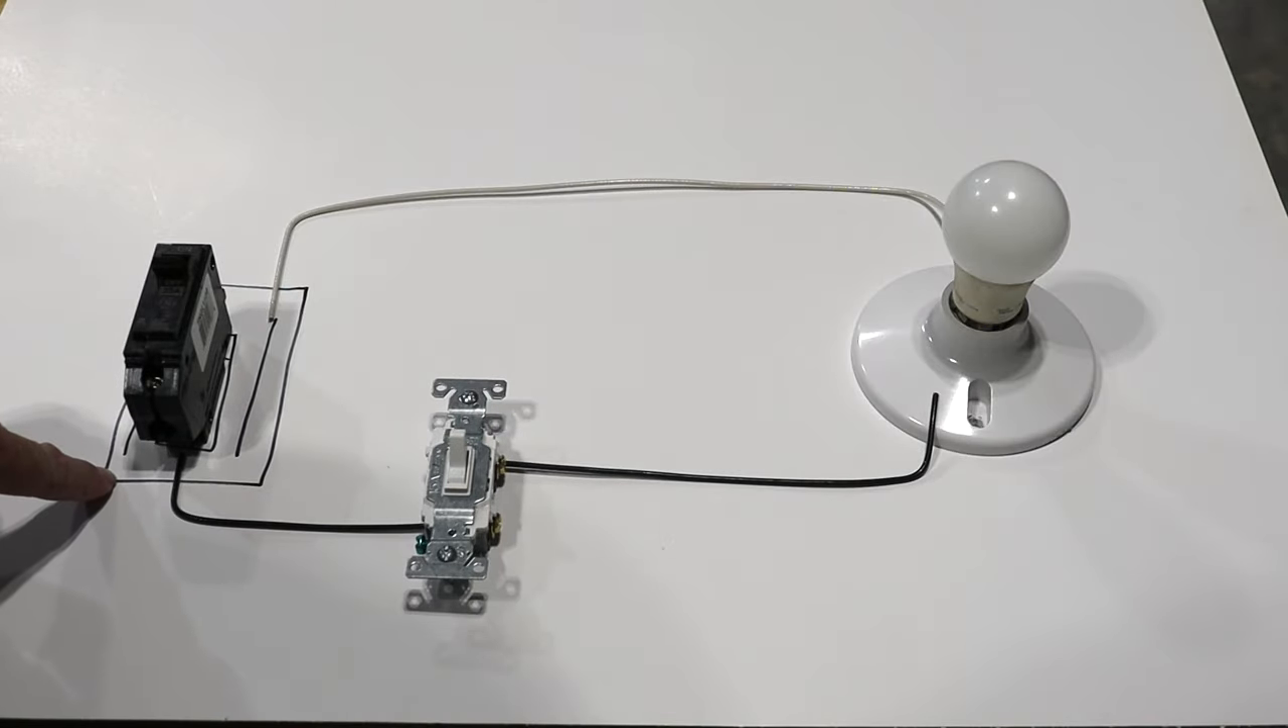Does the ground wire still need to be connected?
Yes.